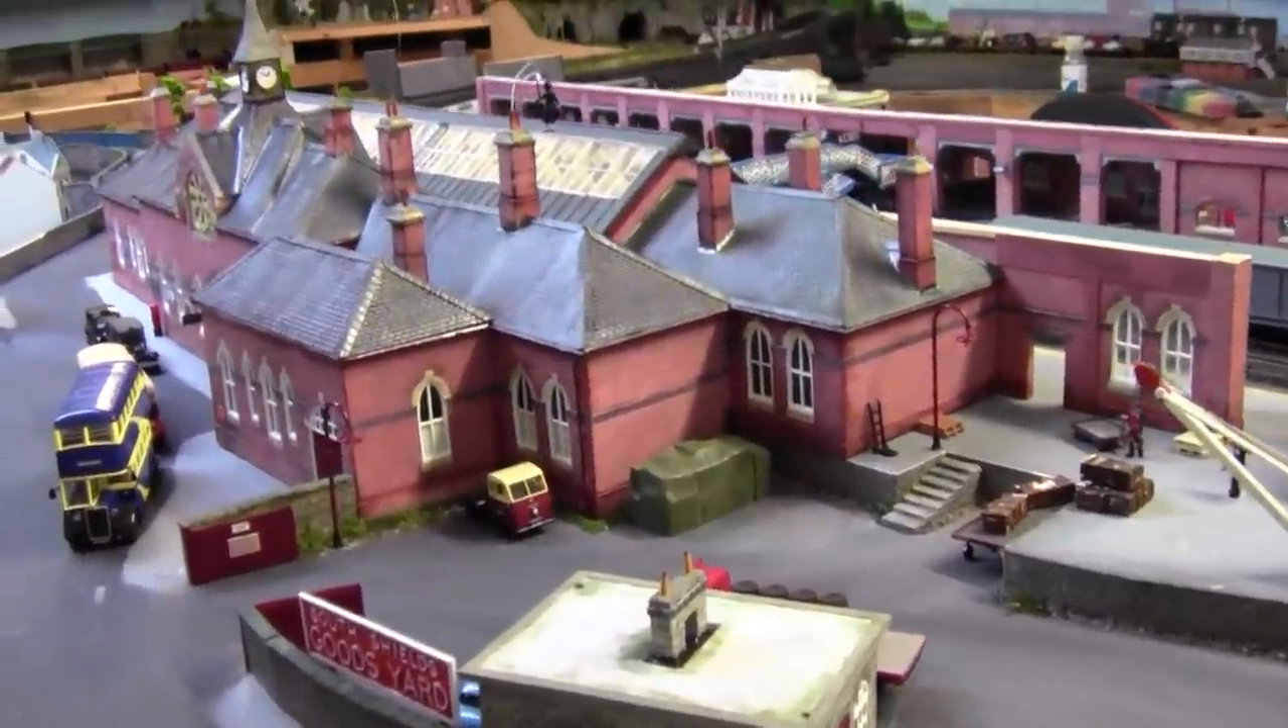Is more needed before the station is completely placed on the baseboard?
No.